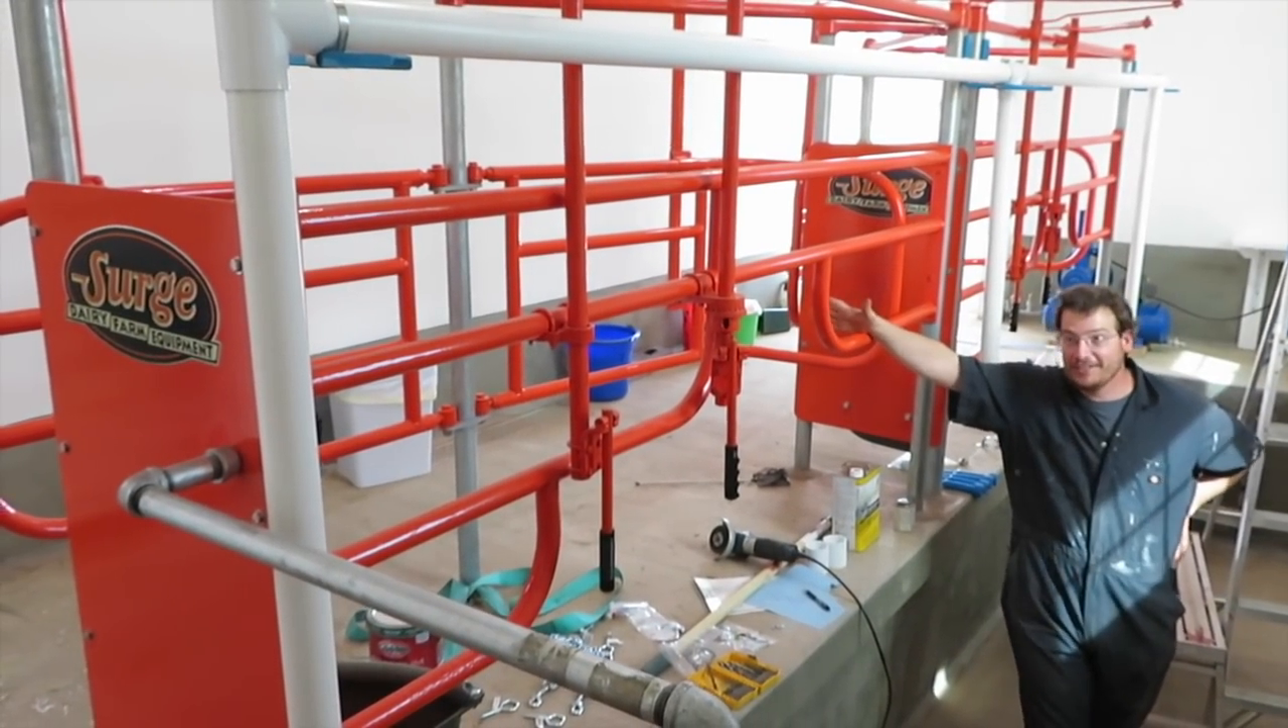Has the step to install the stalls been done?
Yes.